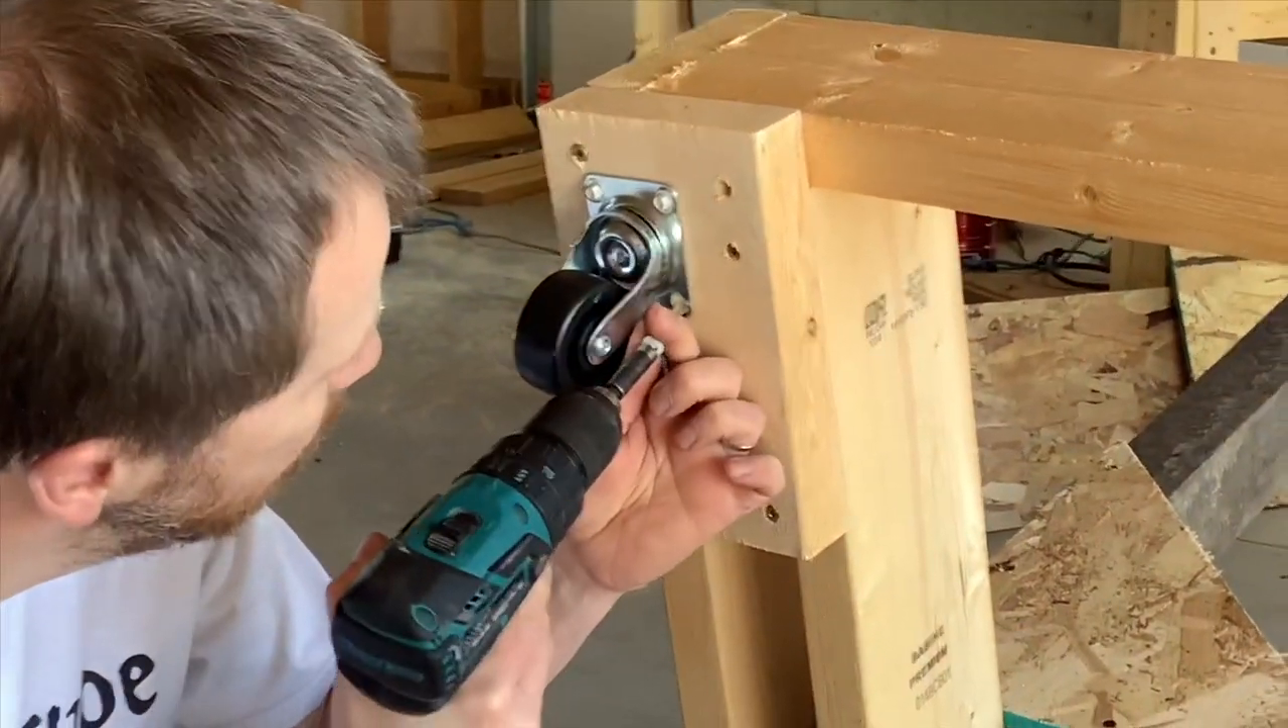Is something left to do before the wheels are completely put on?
Yes.